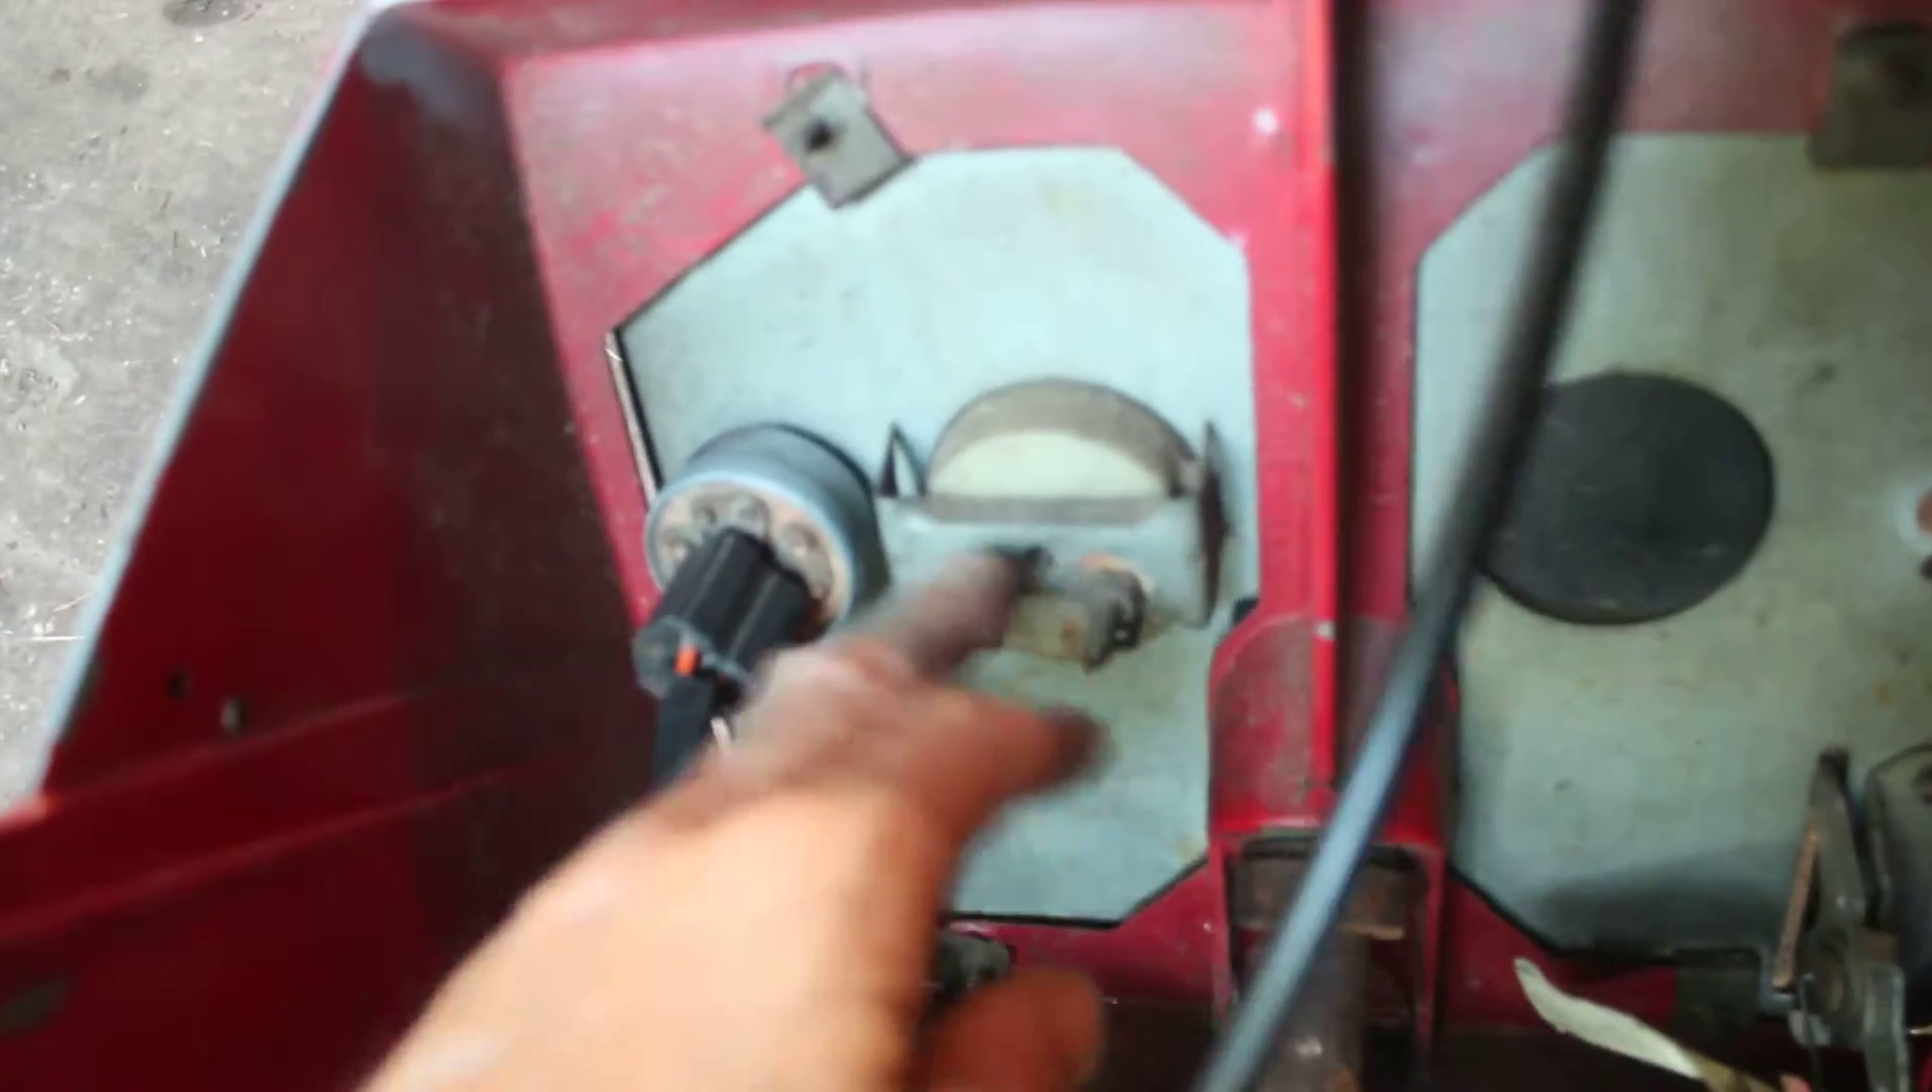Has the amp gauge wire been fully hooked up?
No.